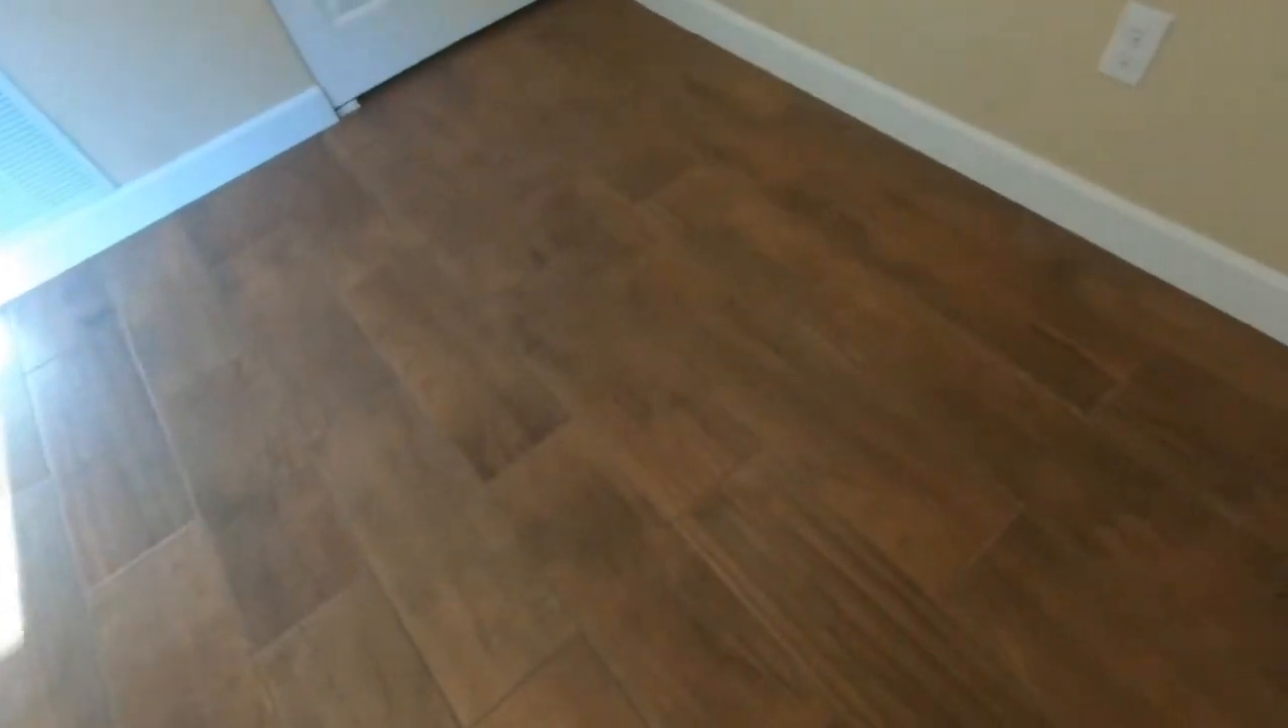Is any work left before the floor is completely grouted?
No.